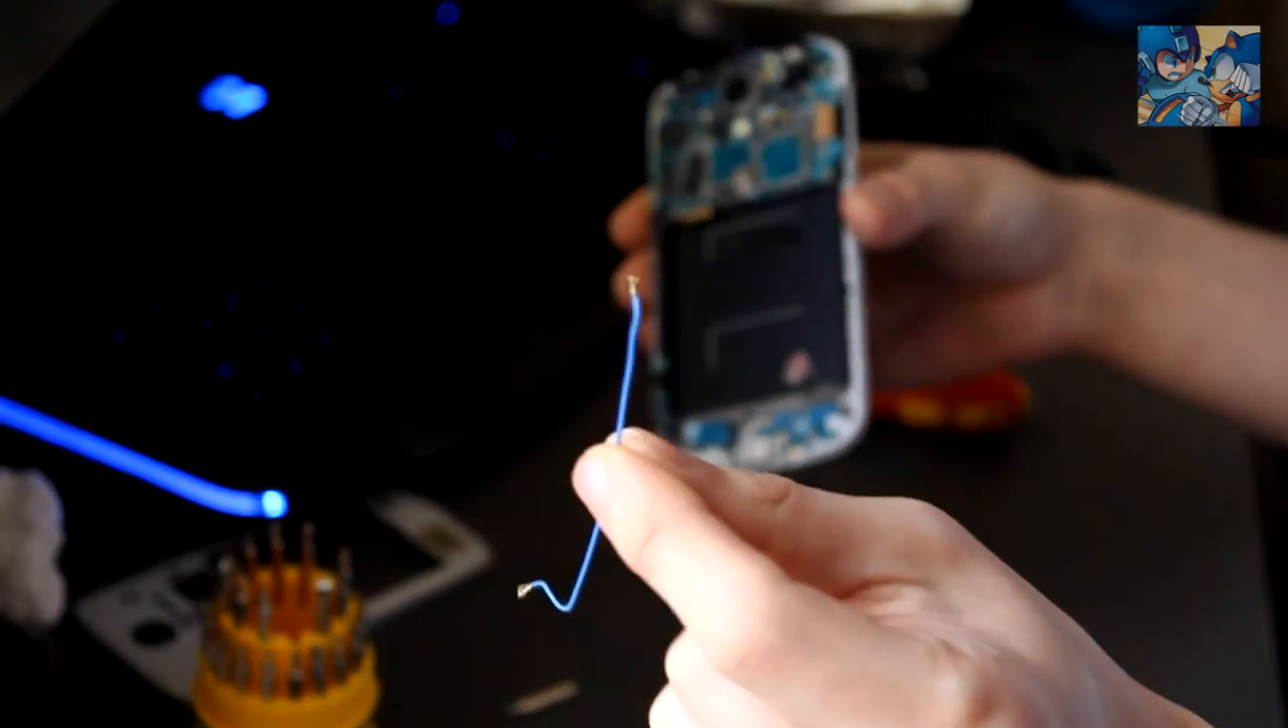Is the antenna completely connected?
No.